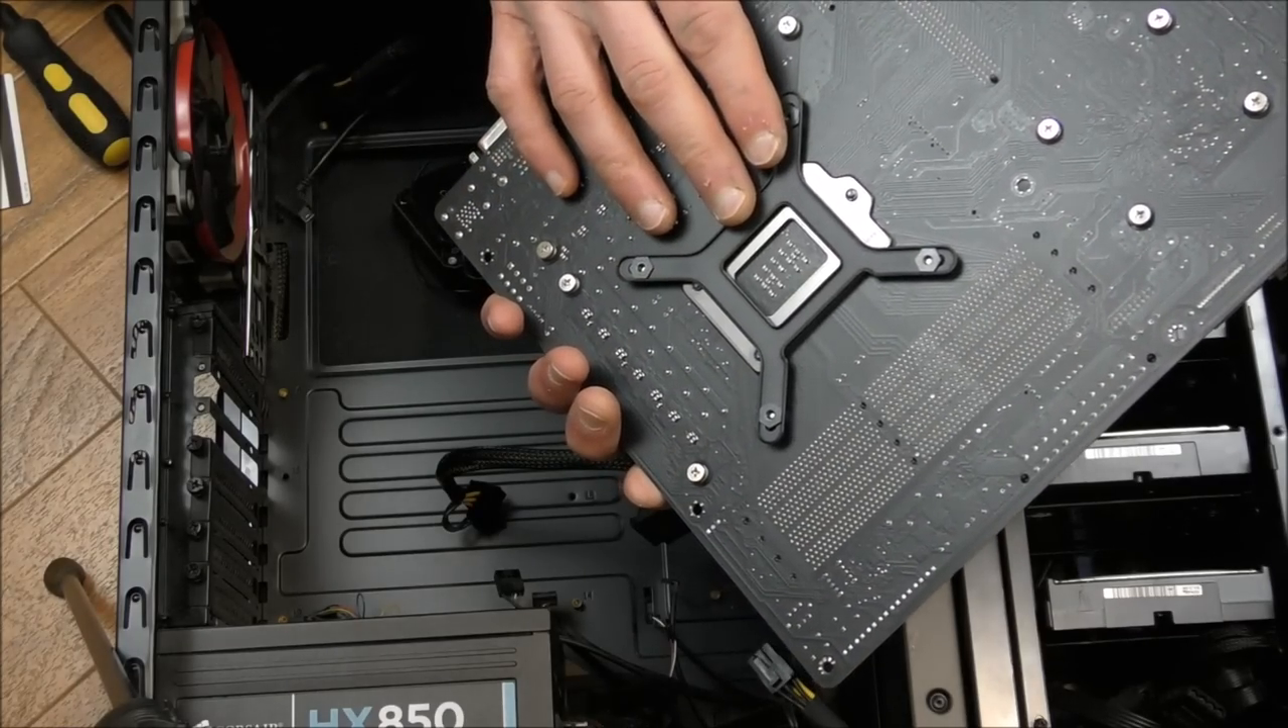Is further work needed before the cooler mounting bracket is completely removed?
Yes.